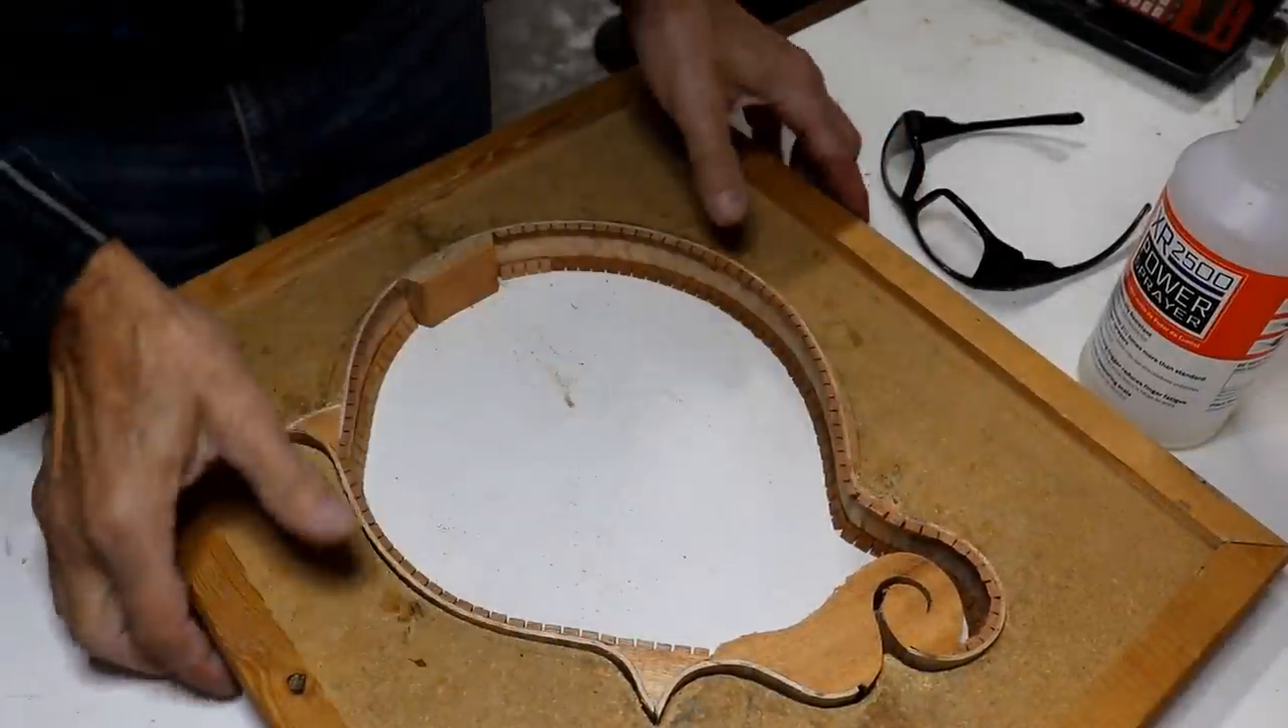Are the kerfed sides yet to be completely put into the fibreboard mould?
No.